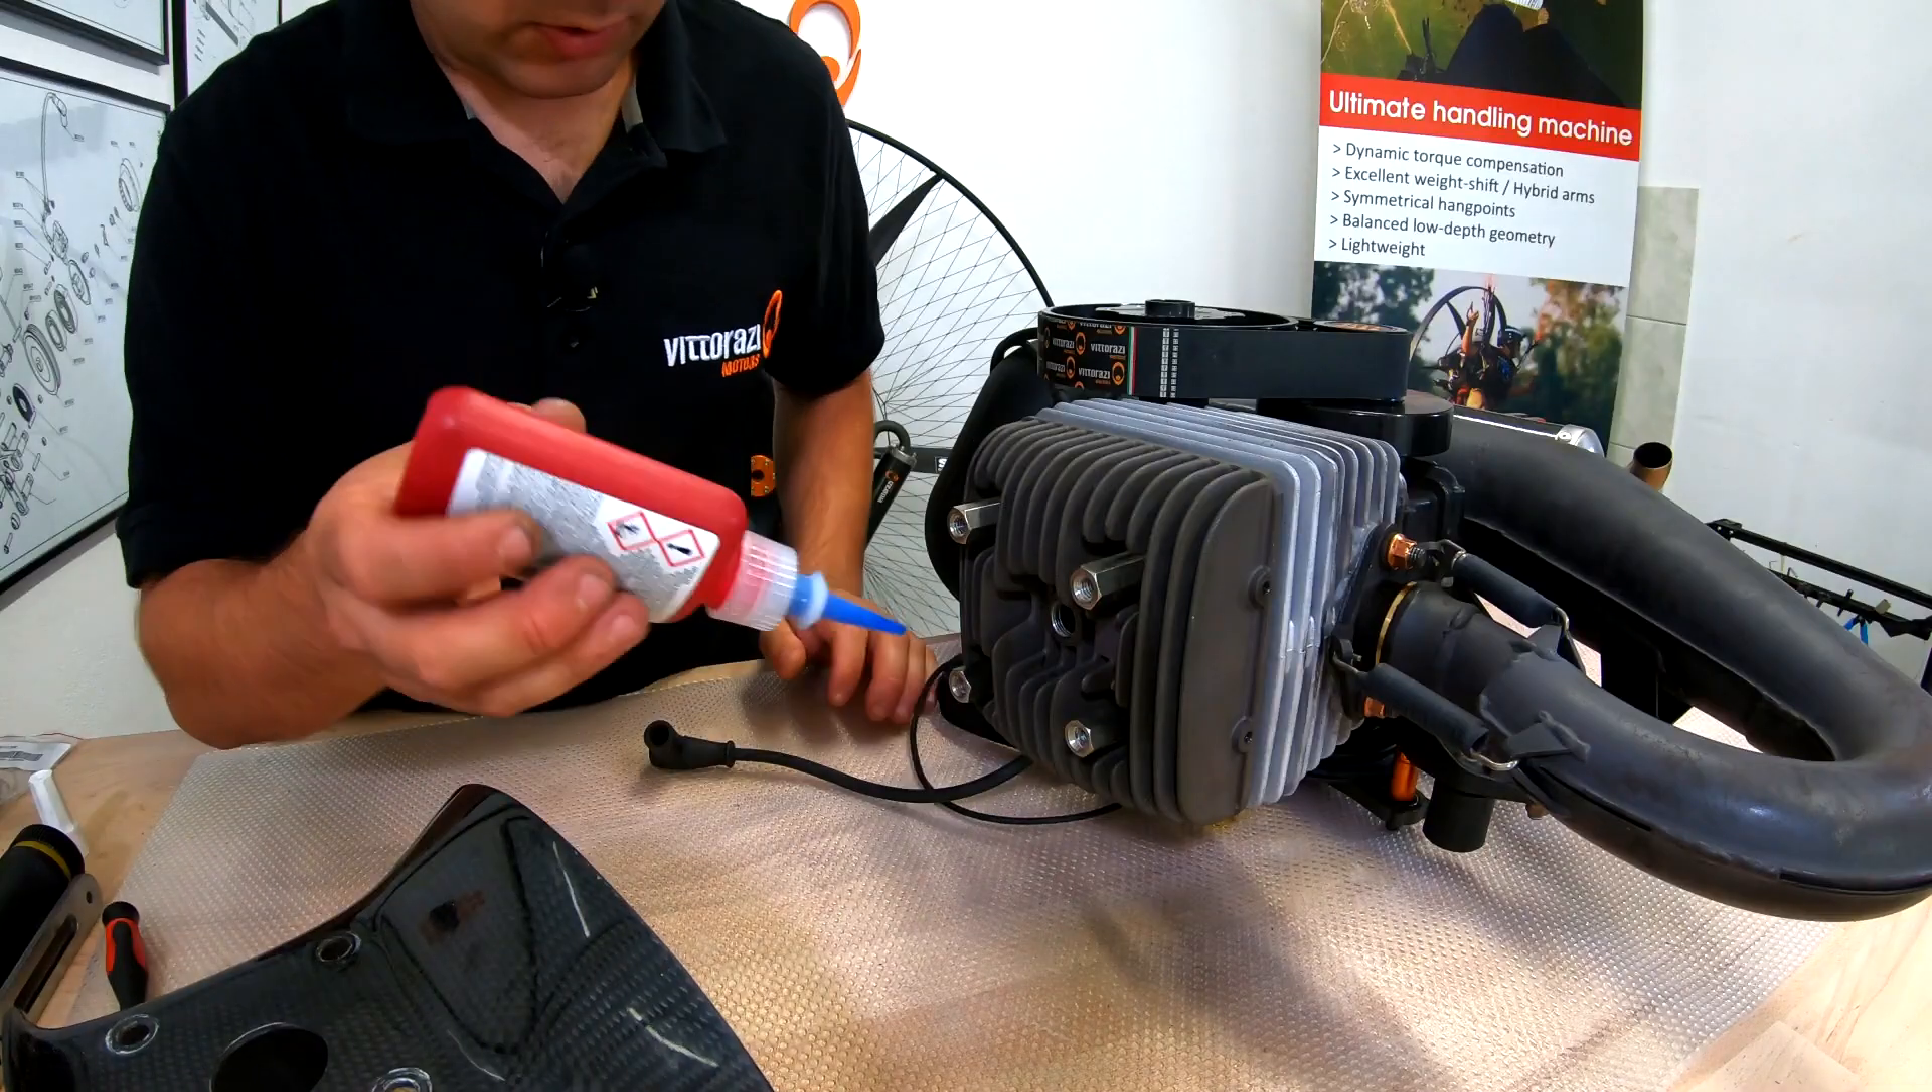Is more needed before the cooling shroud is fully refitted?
Yes.